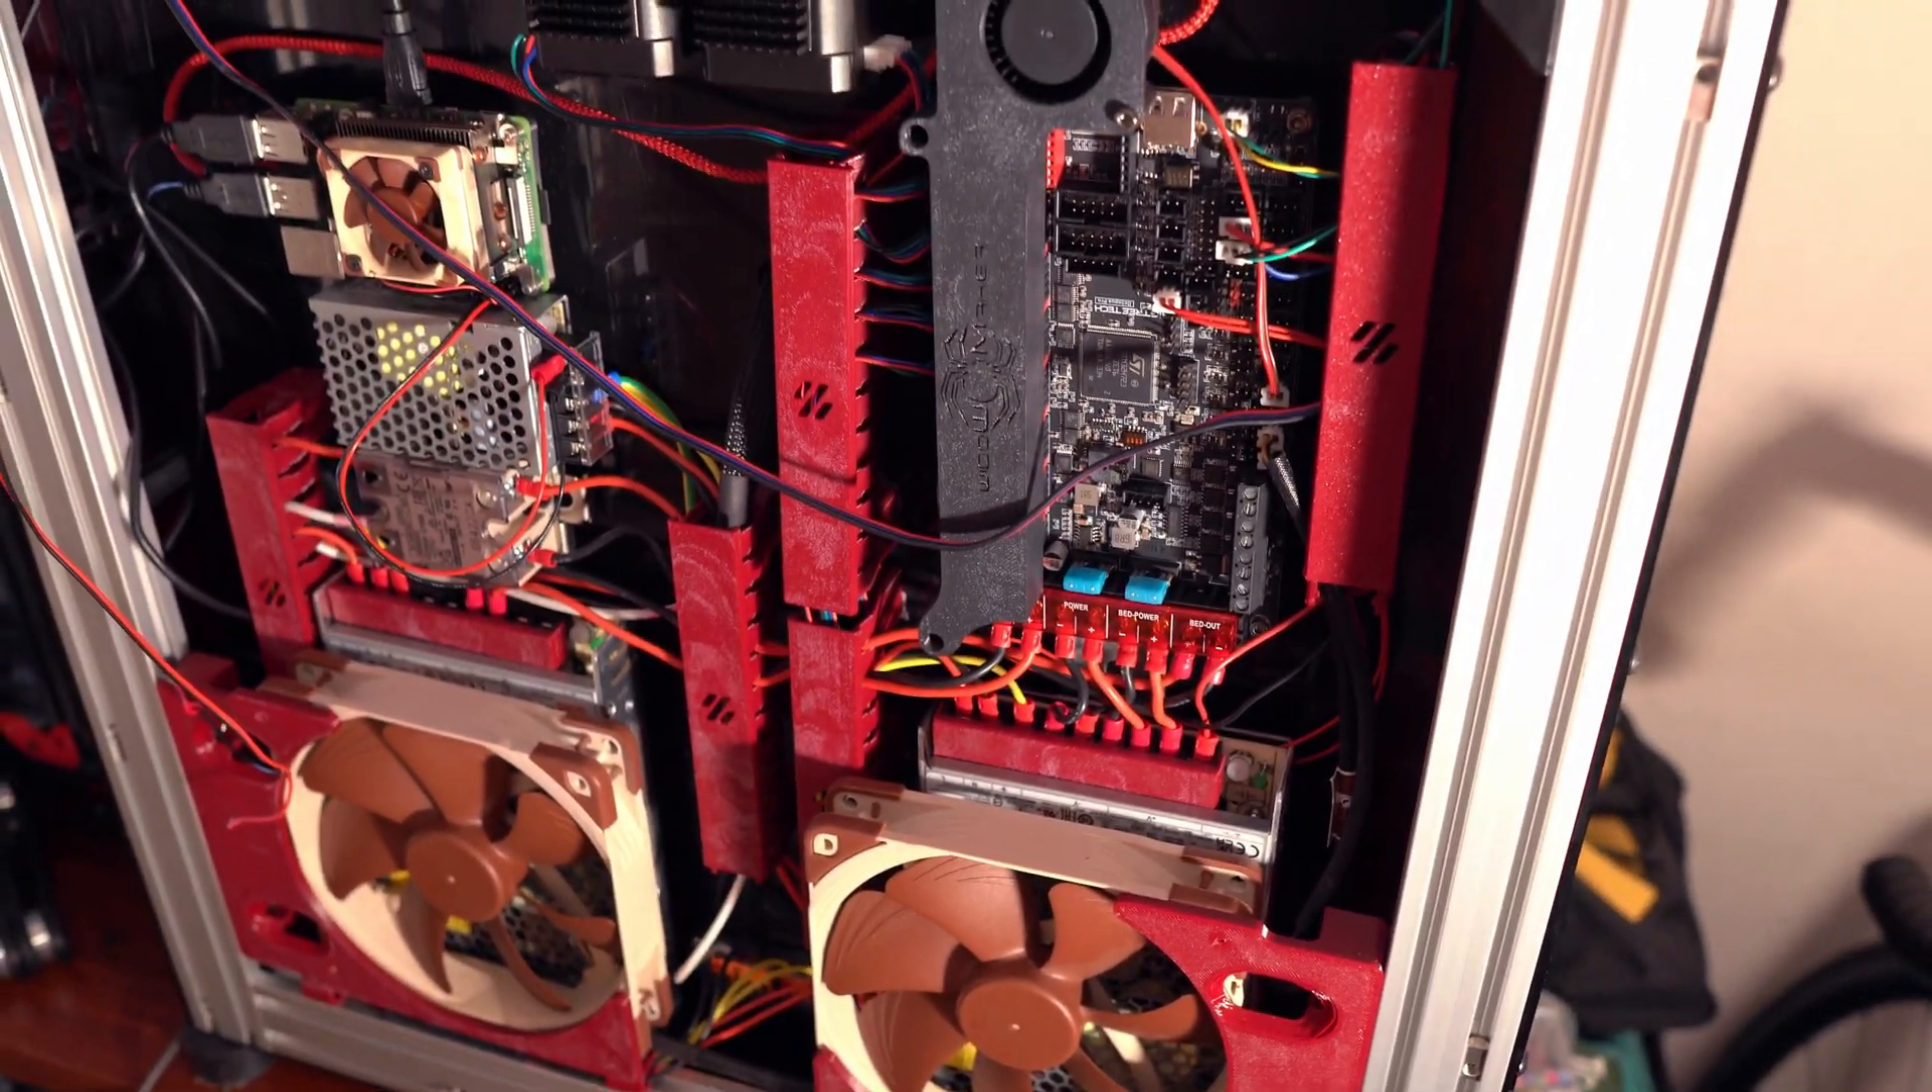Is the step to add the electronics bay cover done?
No.